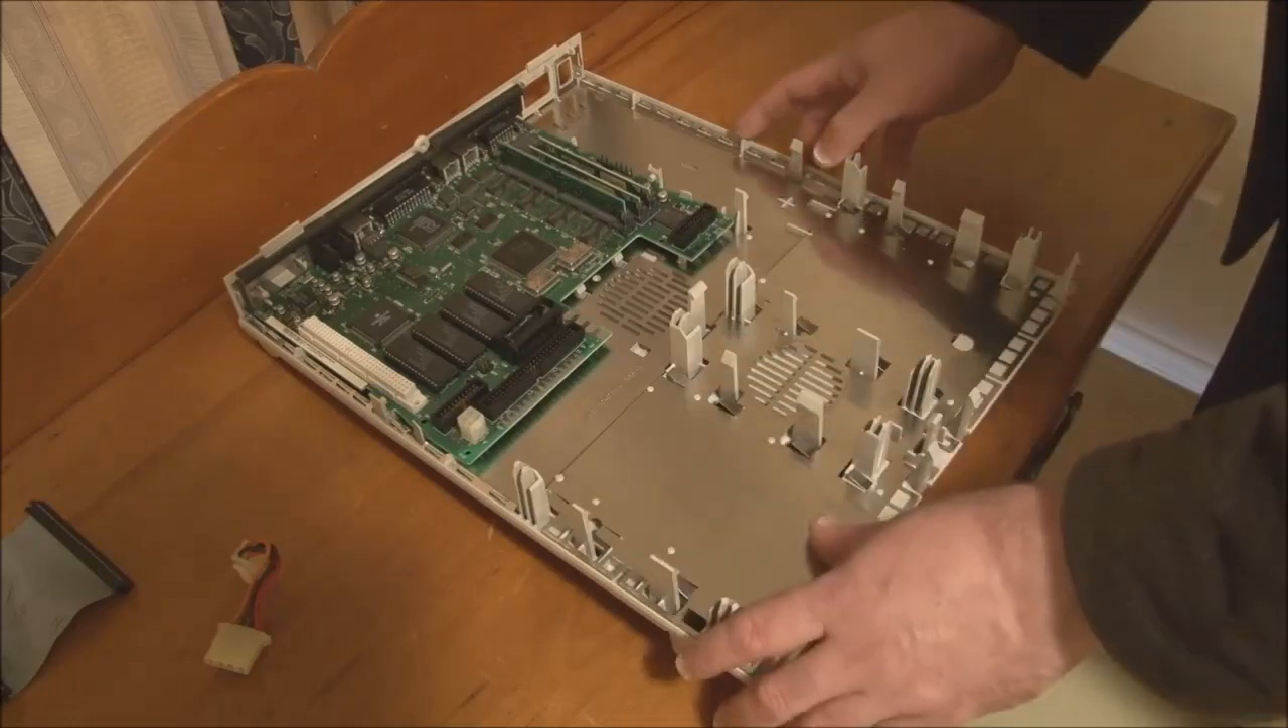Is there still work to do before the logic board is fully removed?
Yes.